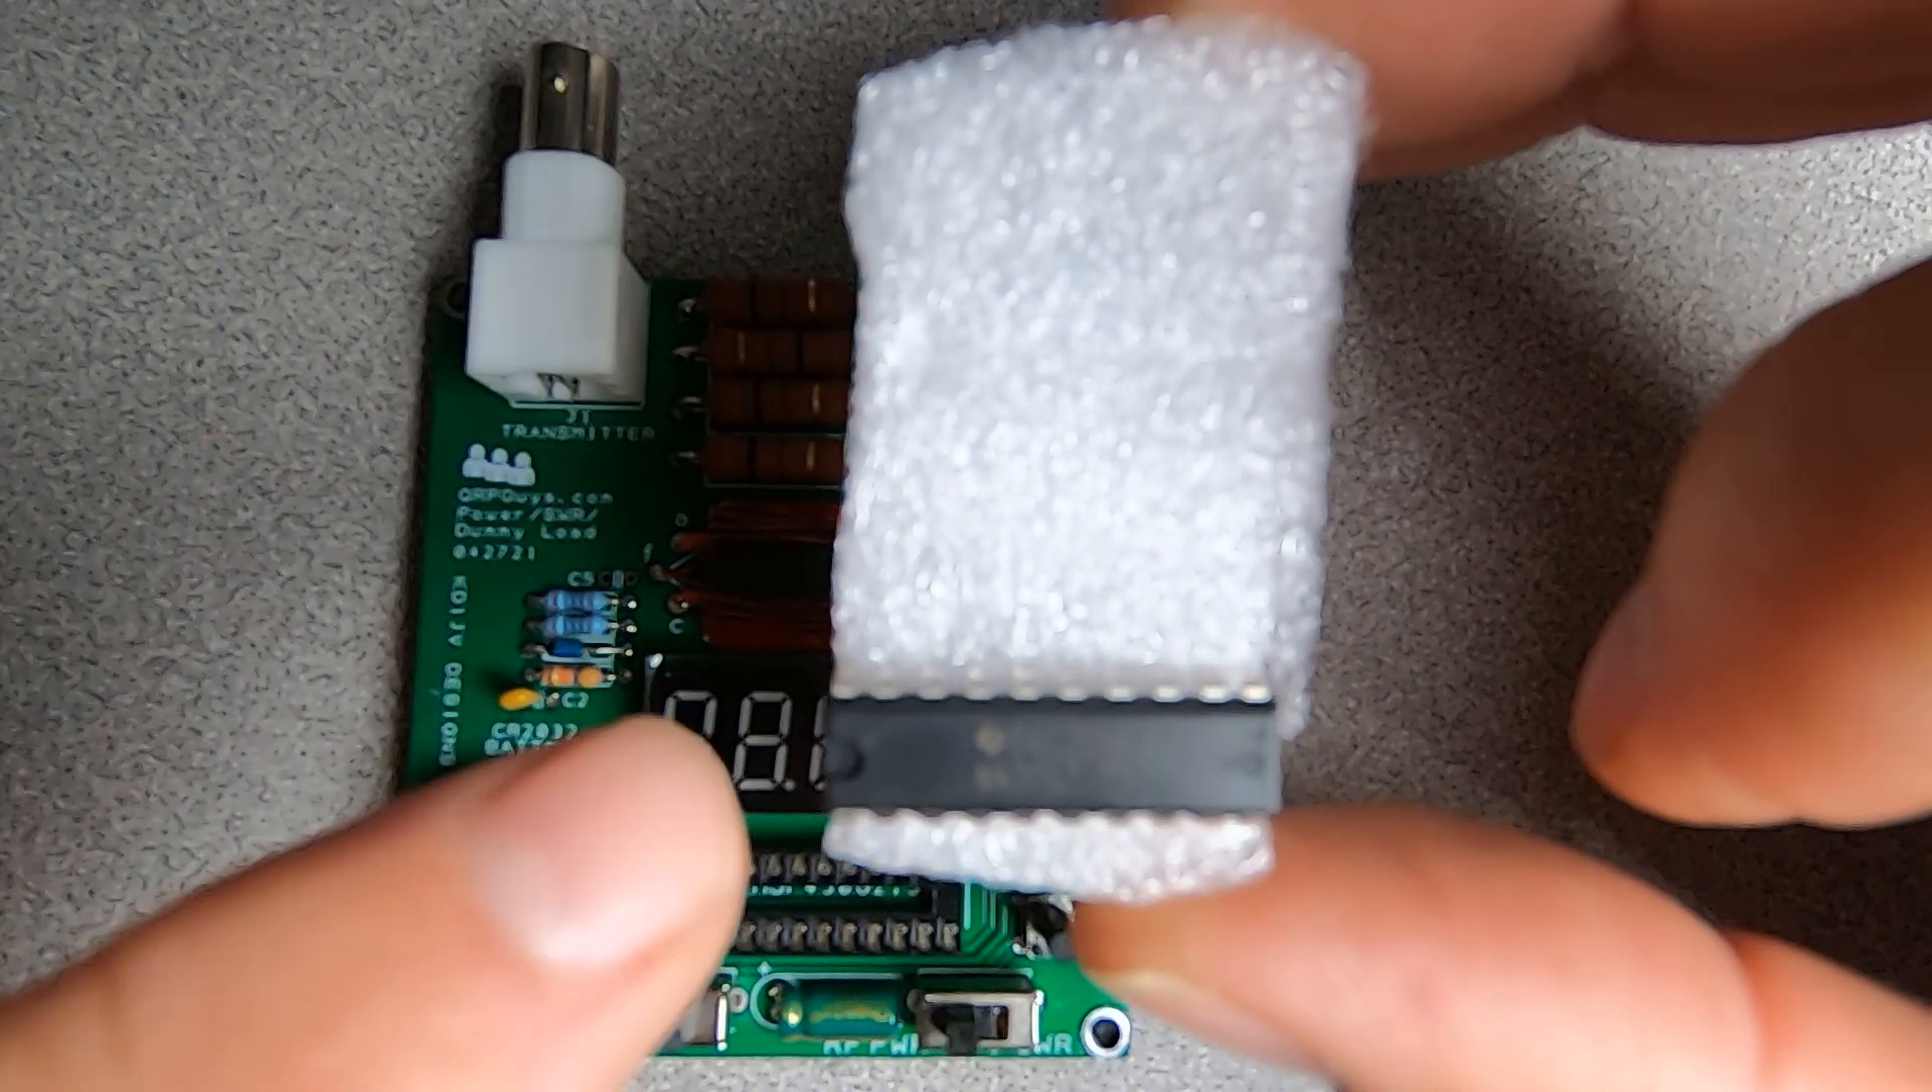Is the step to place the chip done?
No.